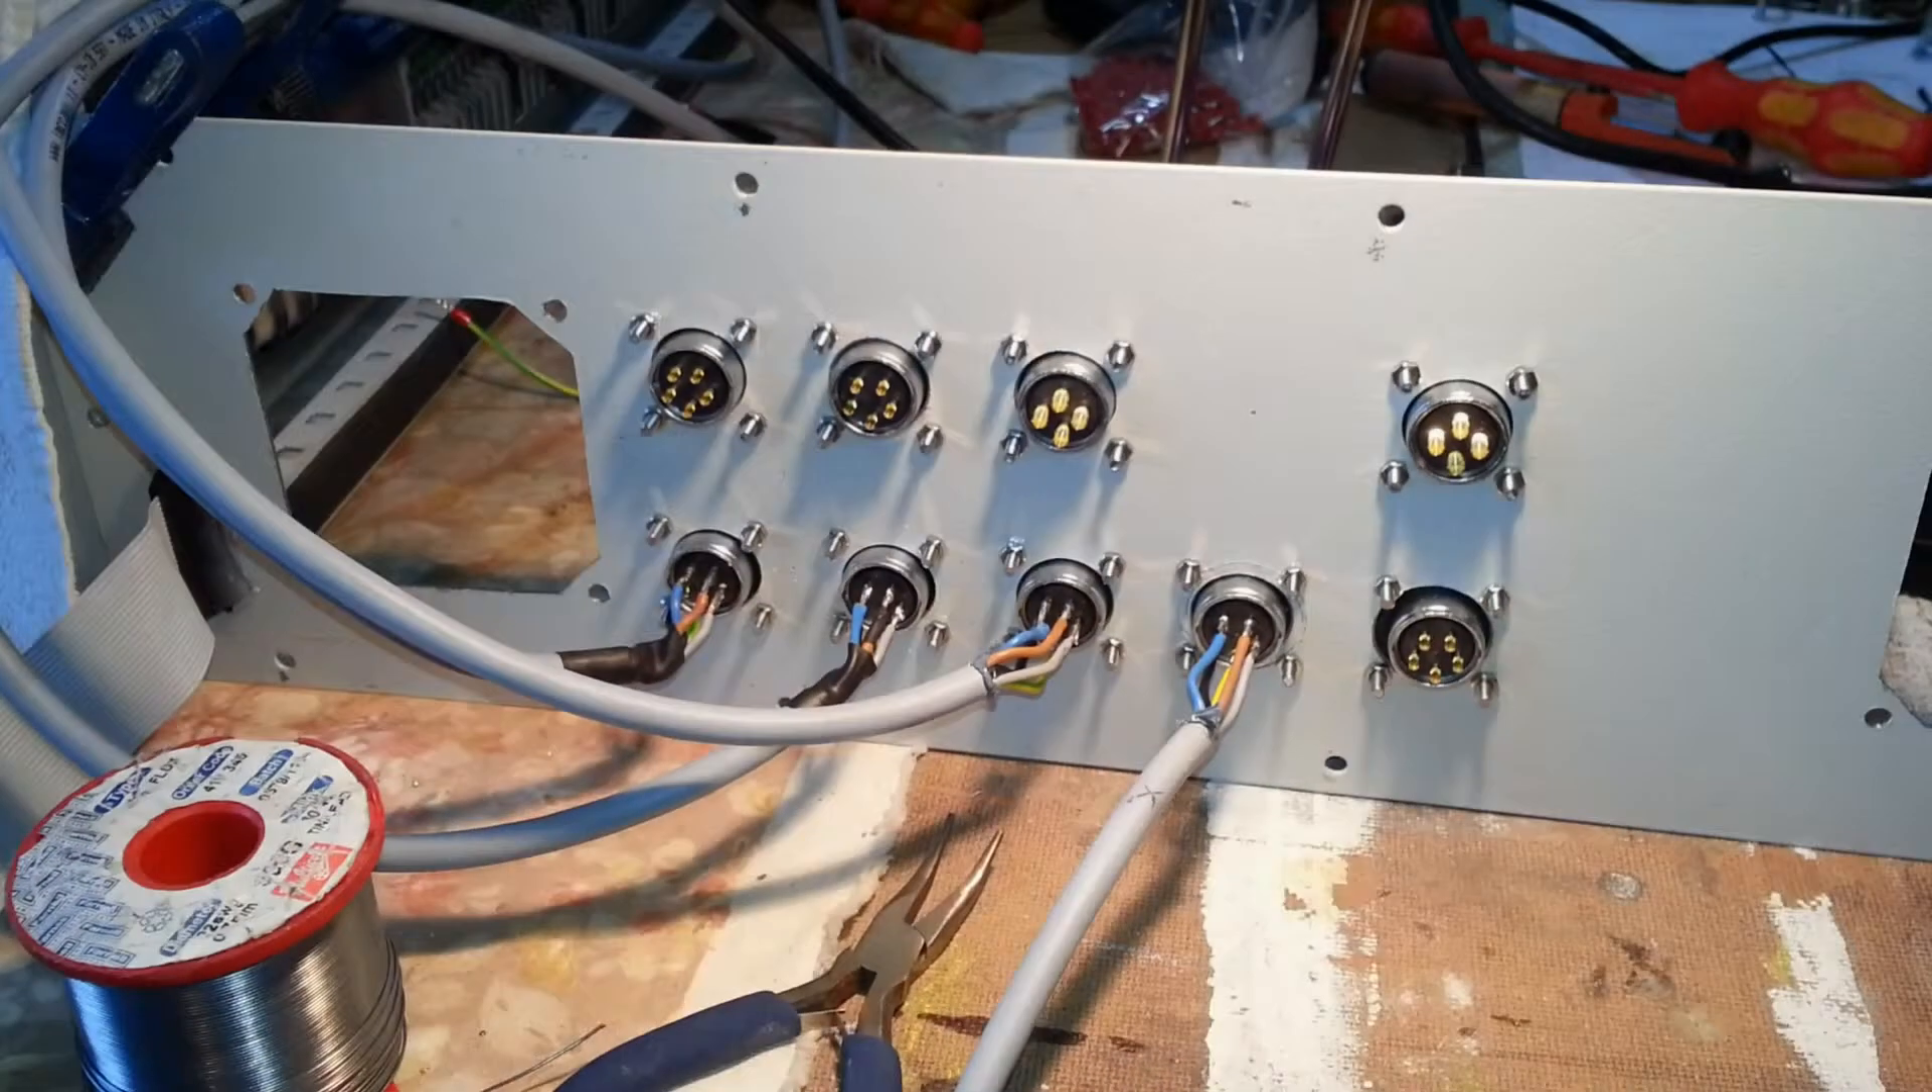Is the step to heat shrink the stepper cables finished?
No.